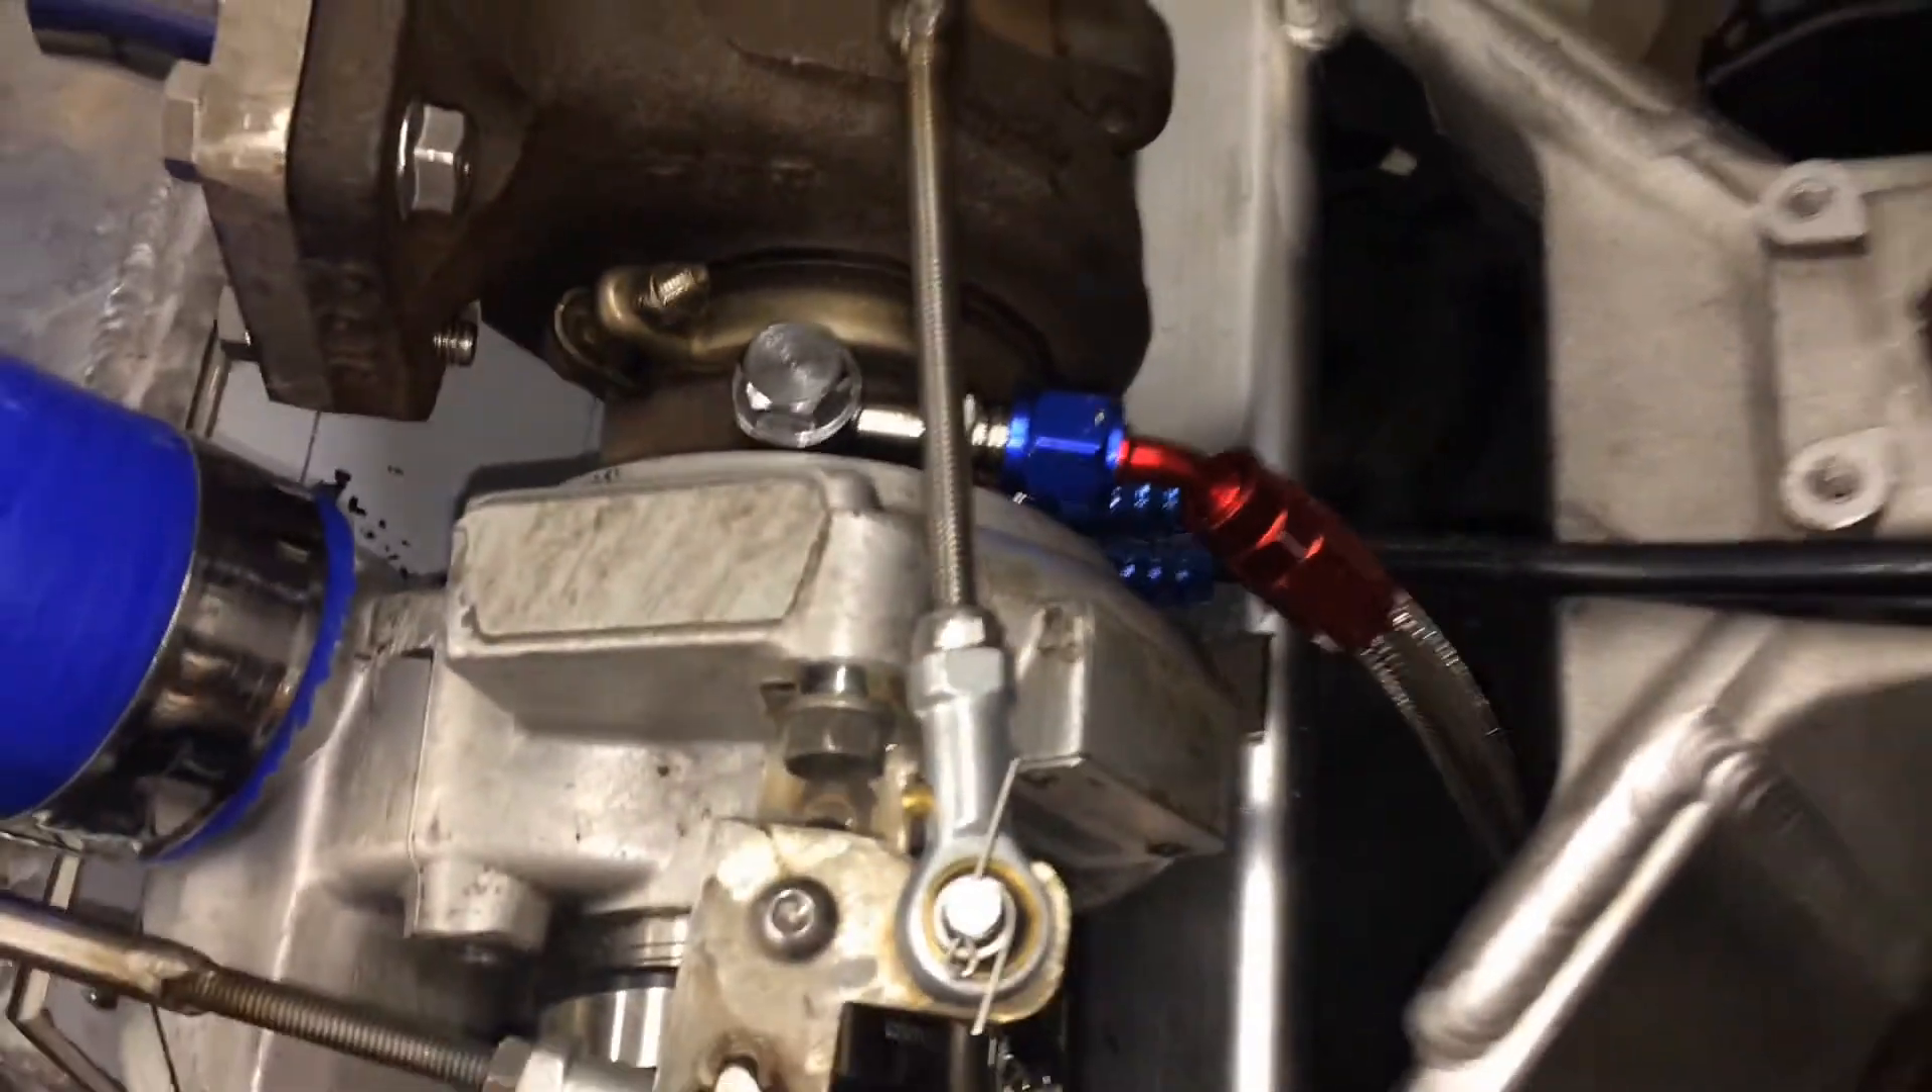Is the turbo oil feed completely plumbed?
Yes.